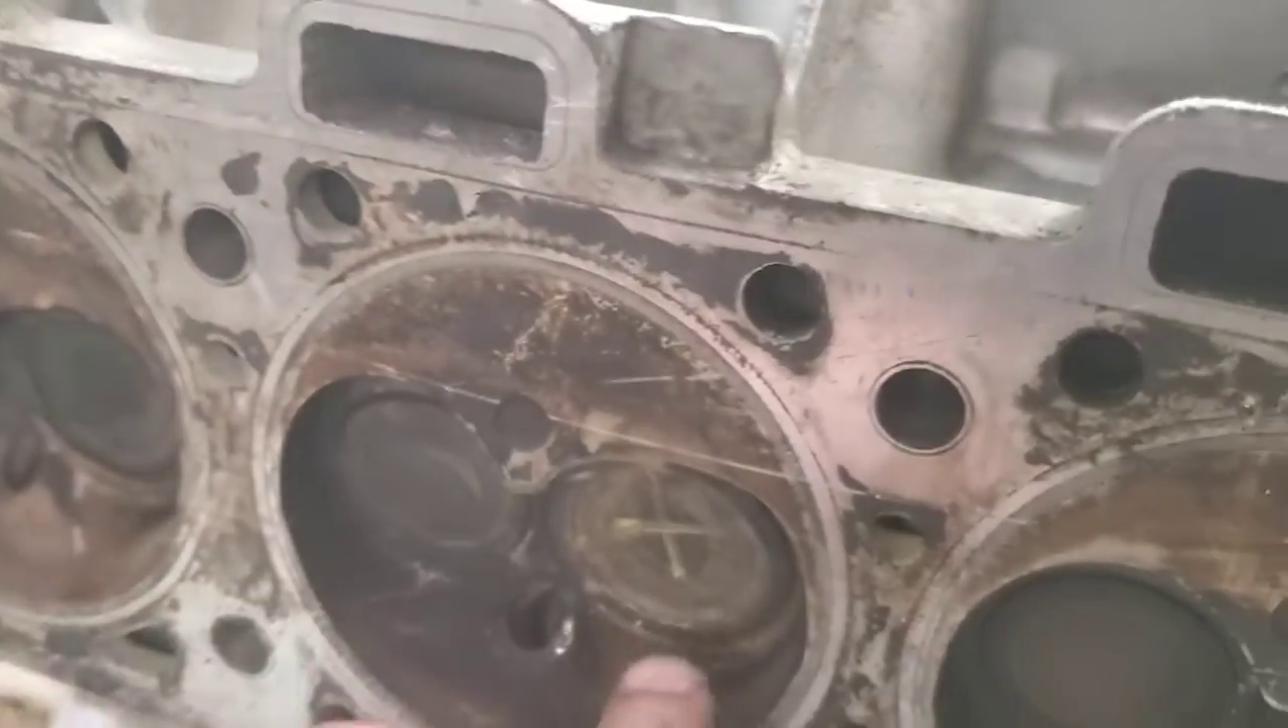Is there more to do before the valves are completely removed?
Yes.